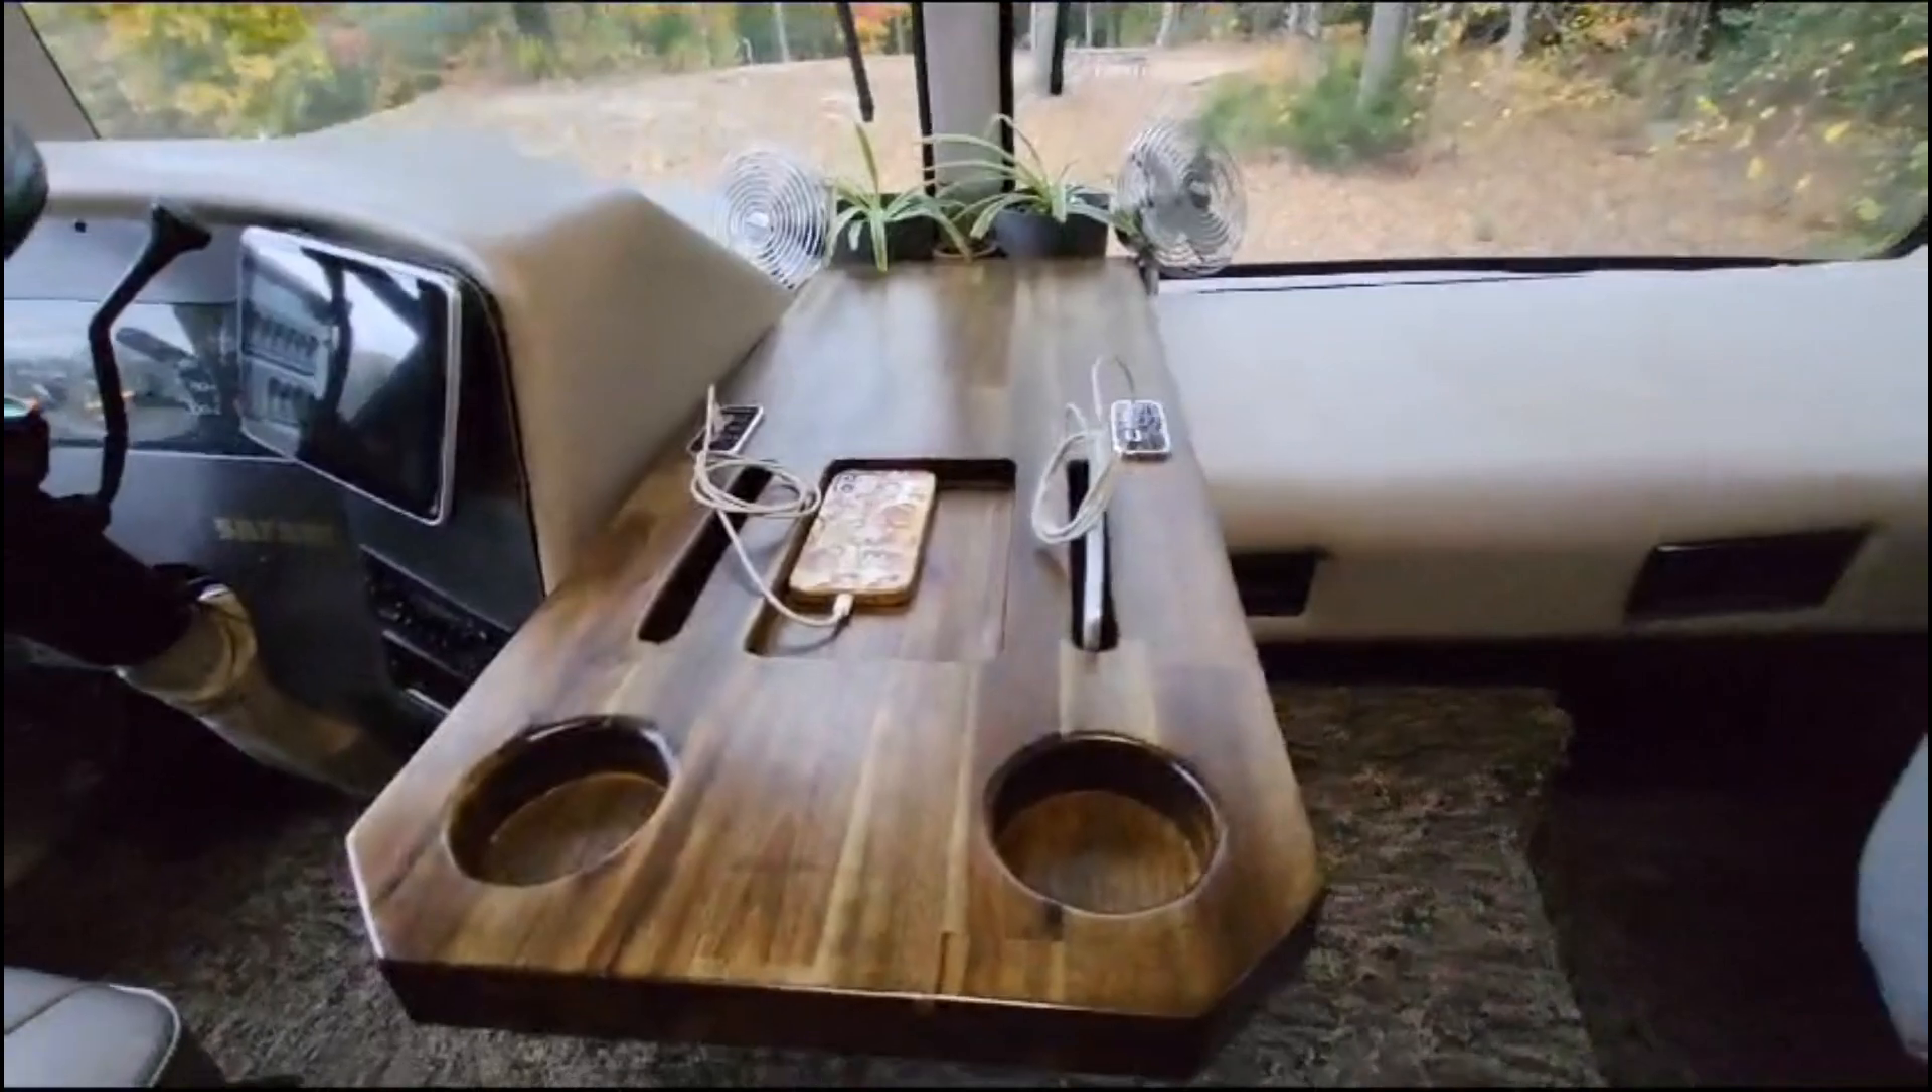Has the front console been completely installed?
Yes.